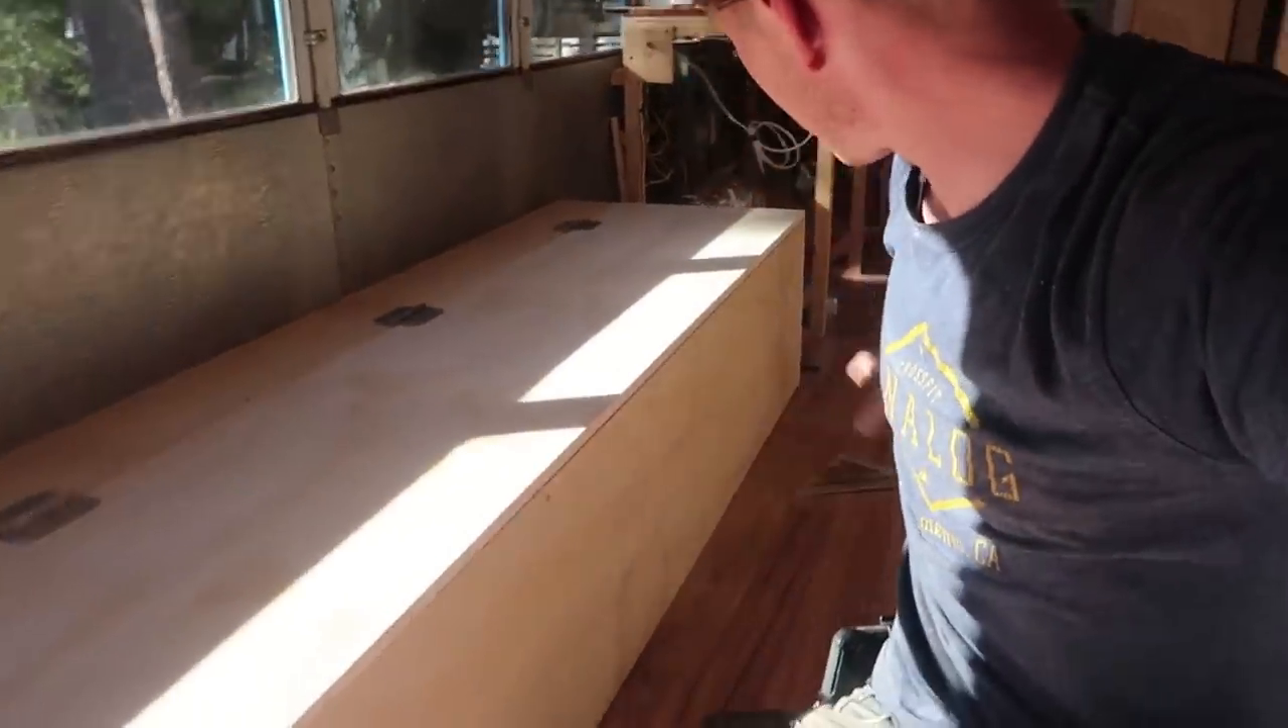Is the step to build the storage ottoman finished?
Yes.